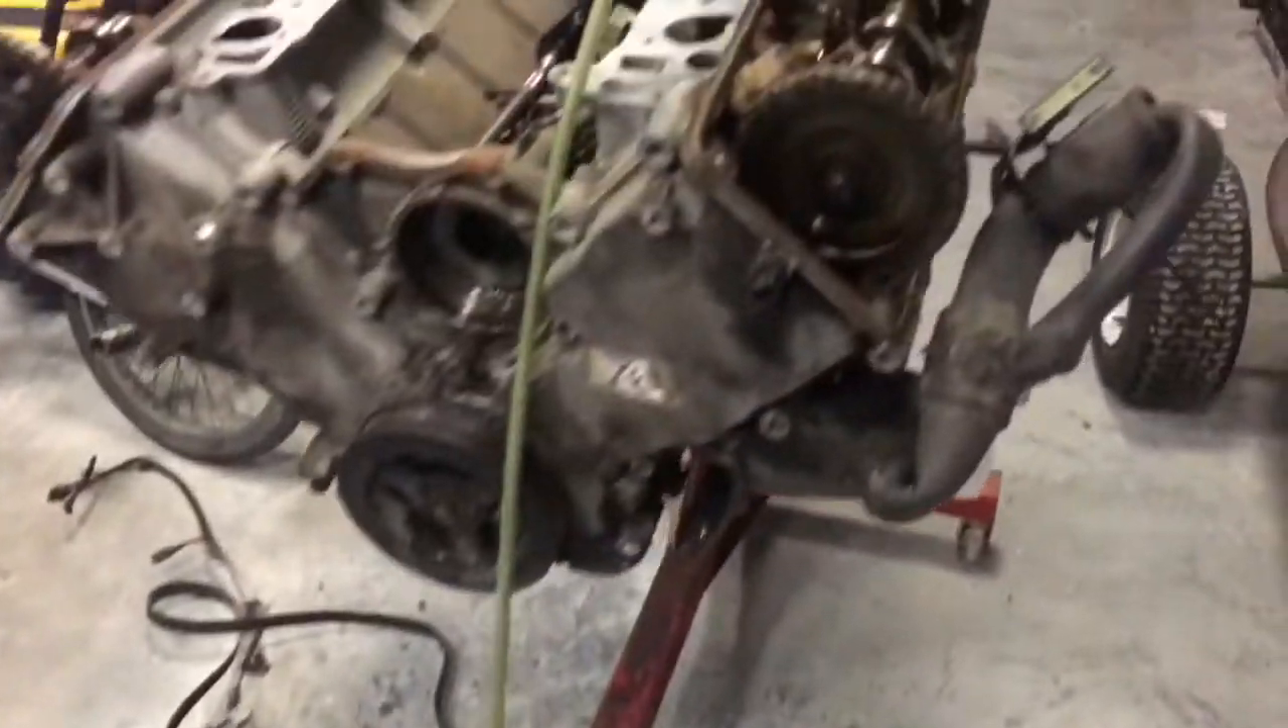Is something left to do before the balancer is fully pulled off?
Yes.